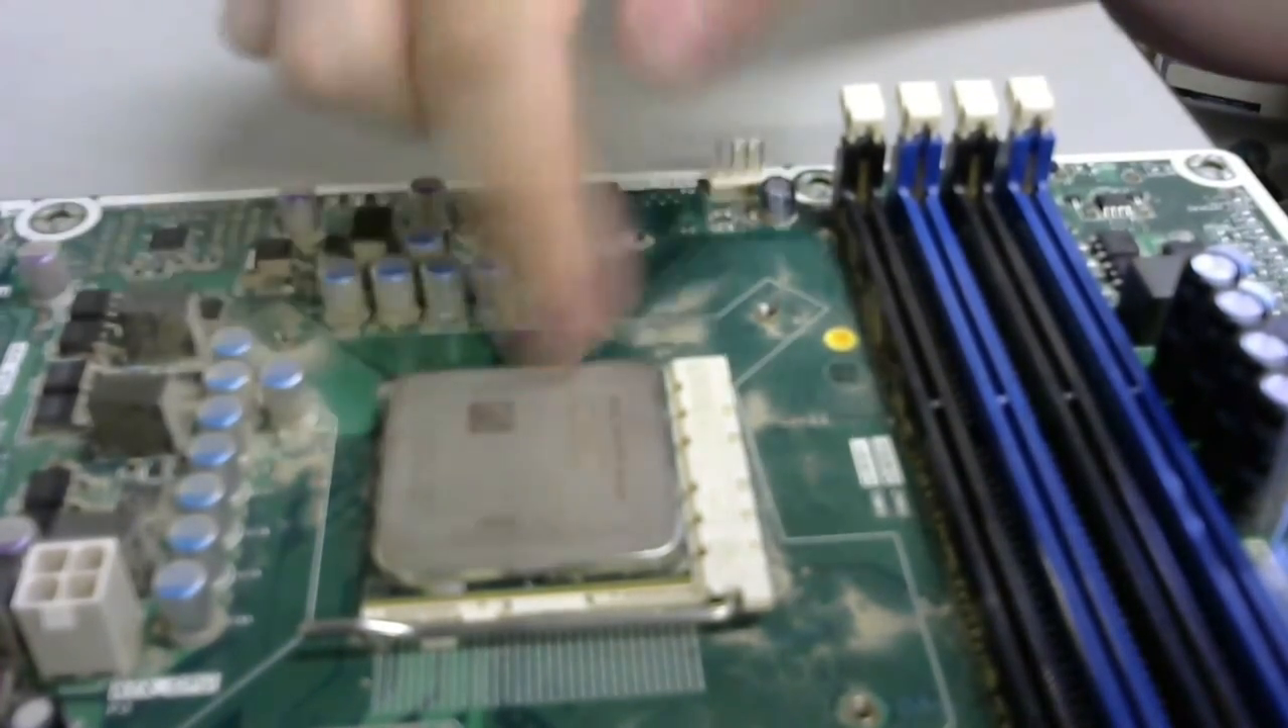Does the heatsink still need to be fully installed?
Yes.